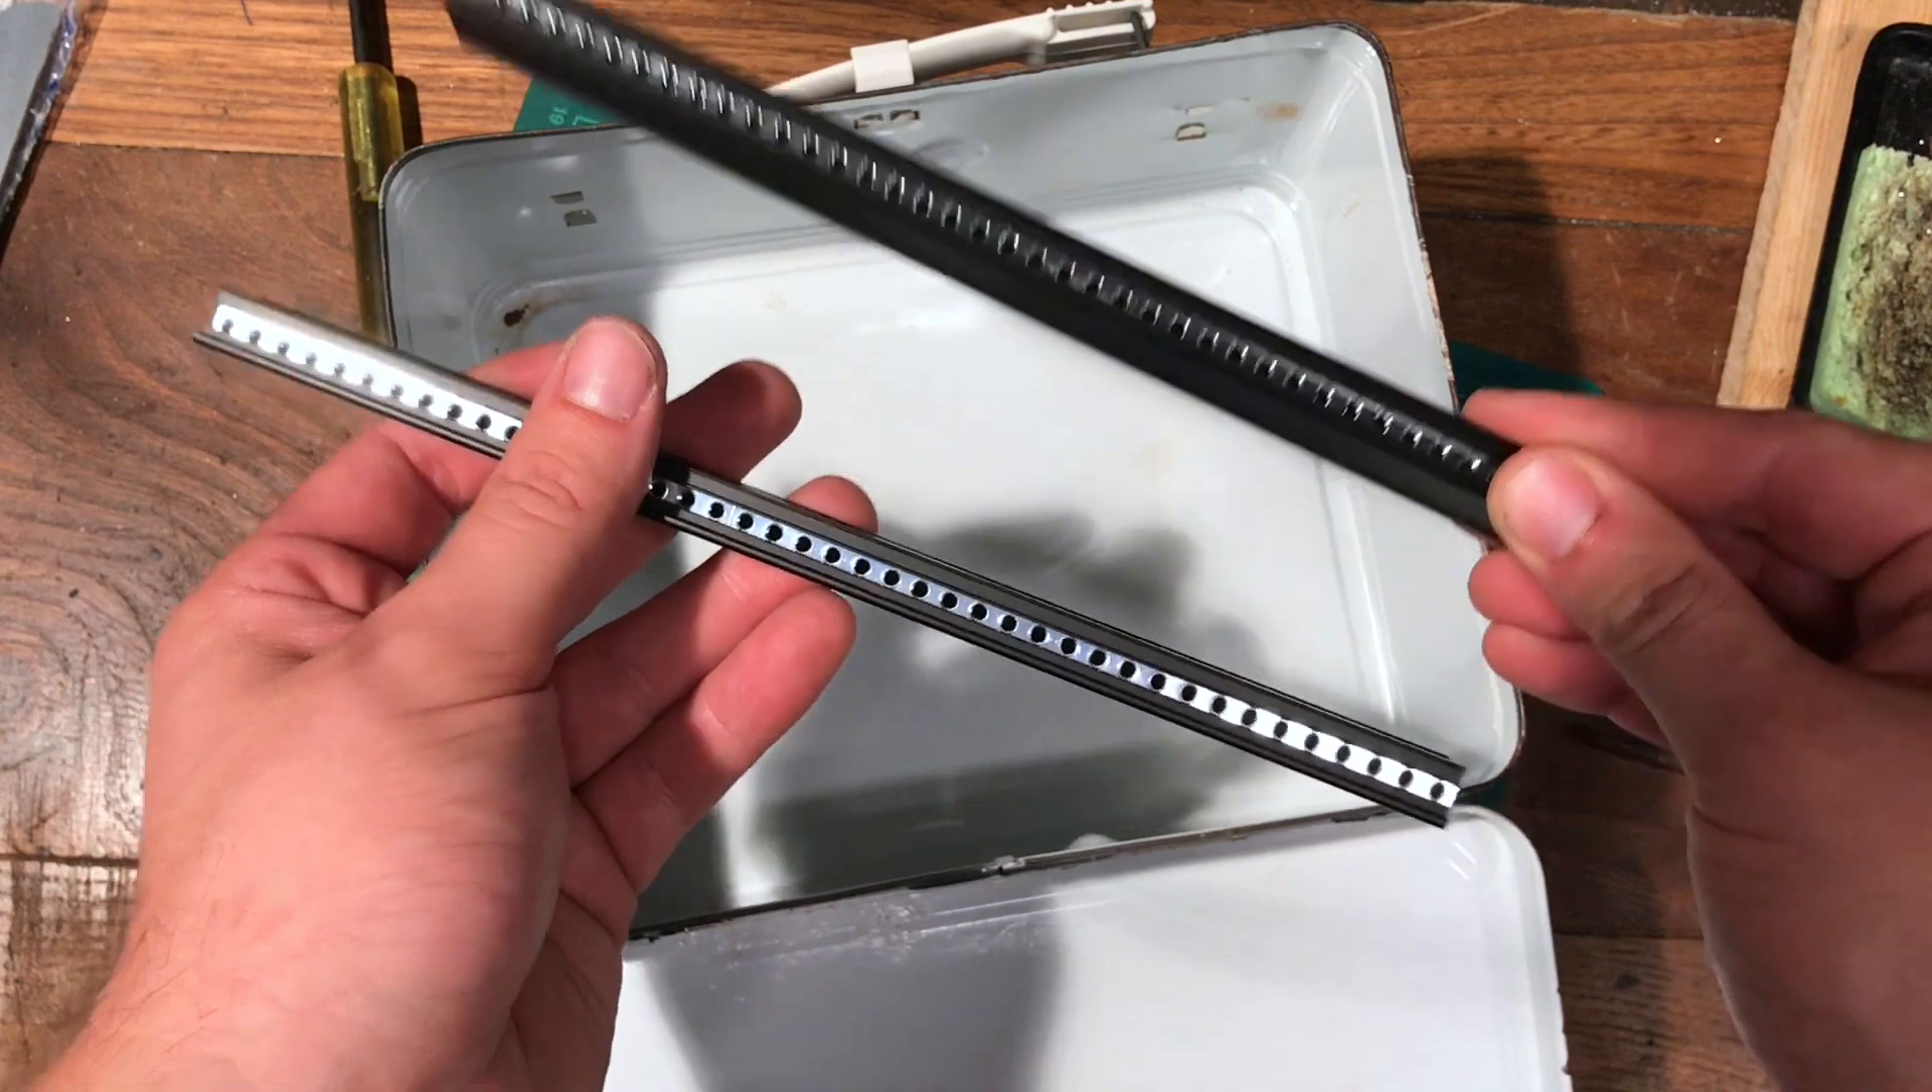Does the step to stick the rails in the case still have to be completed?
Yes.